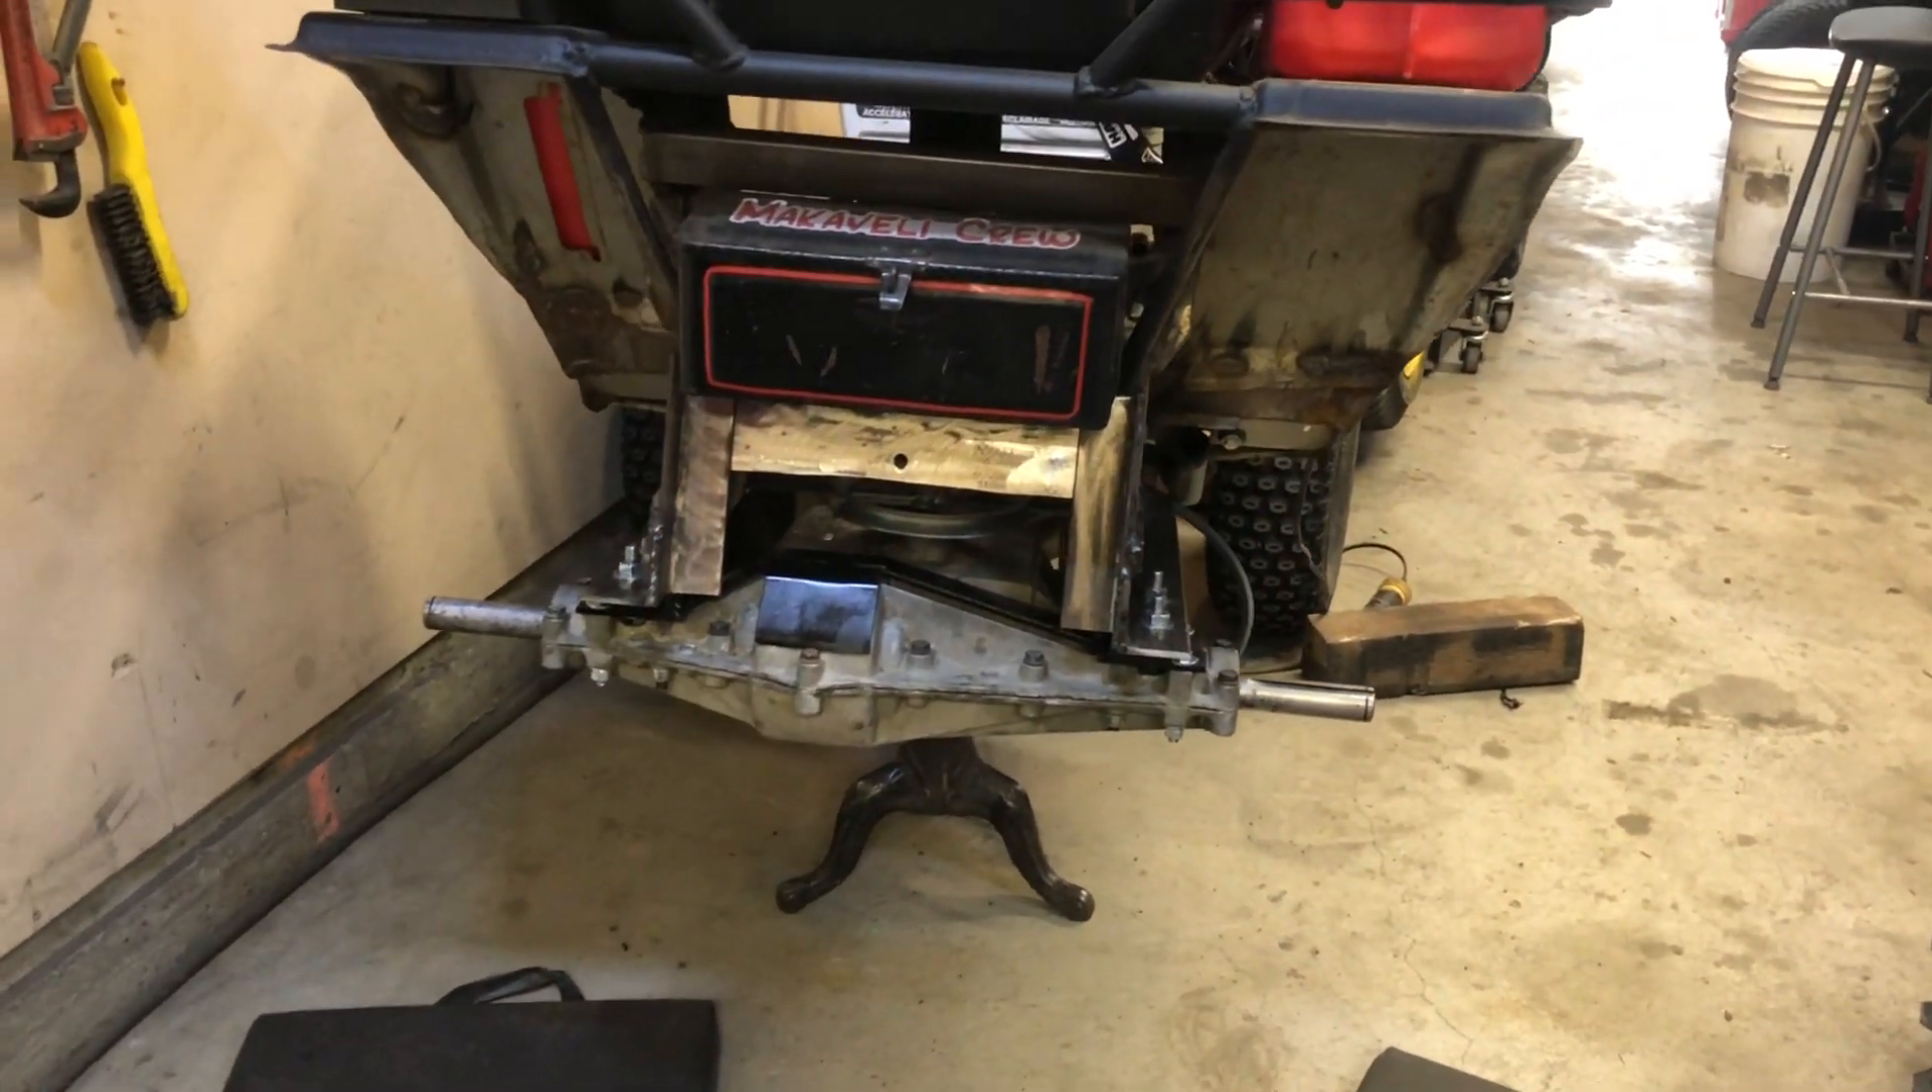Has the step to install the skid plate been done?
No.